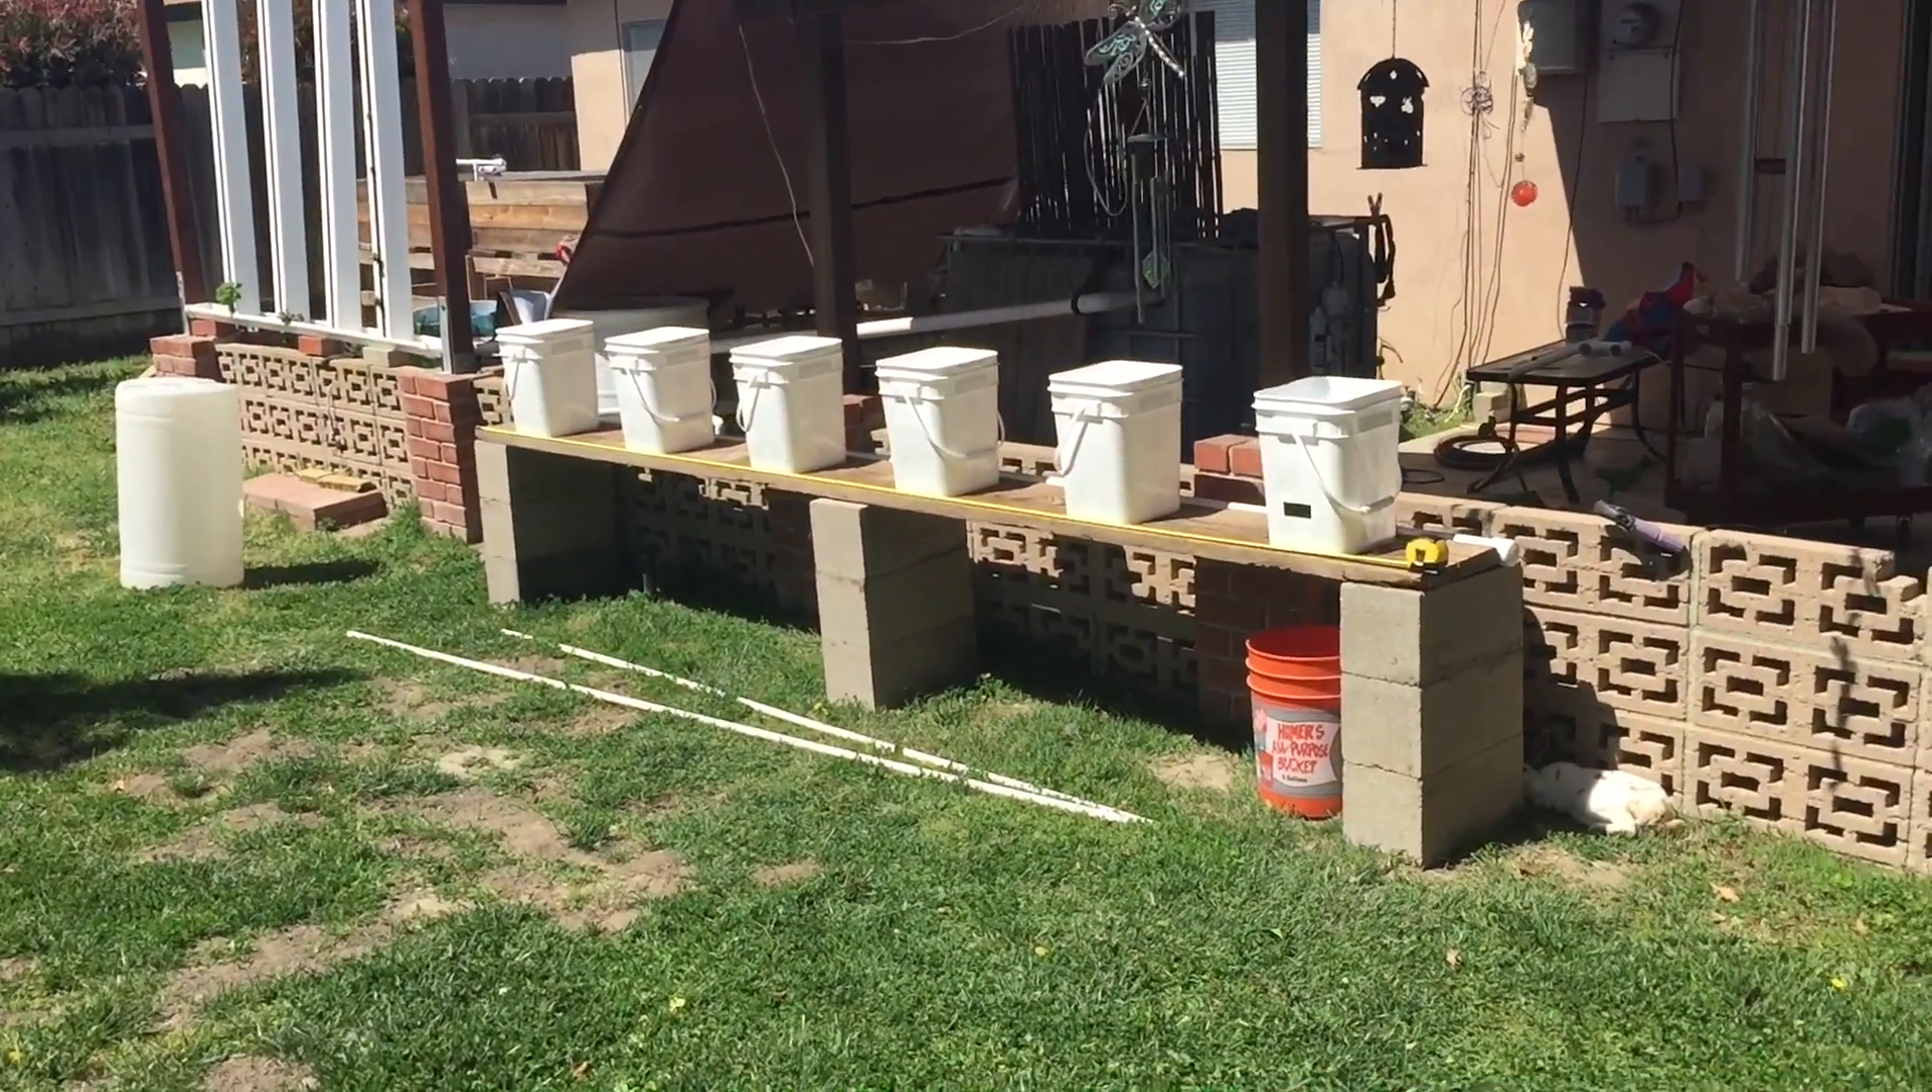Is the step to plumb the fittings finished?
No.